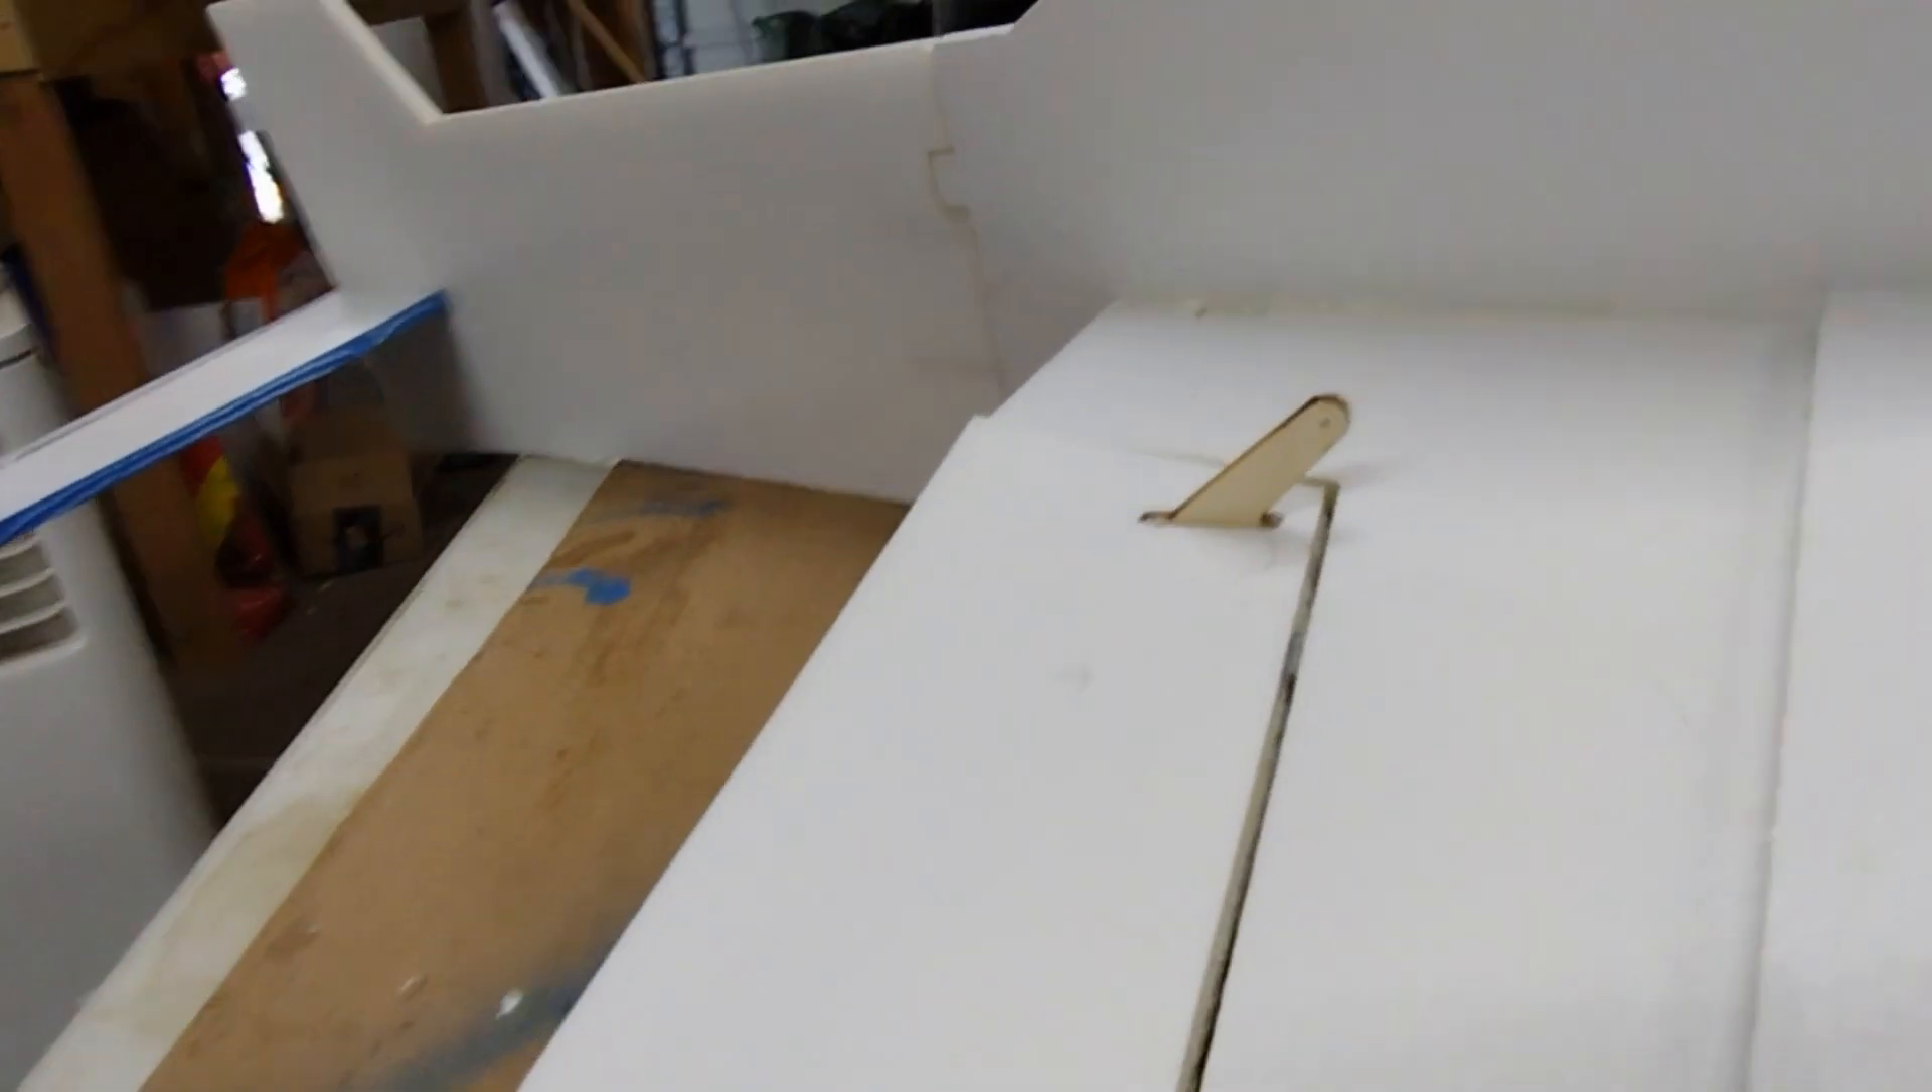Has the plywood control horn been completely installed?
Yes.